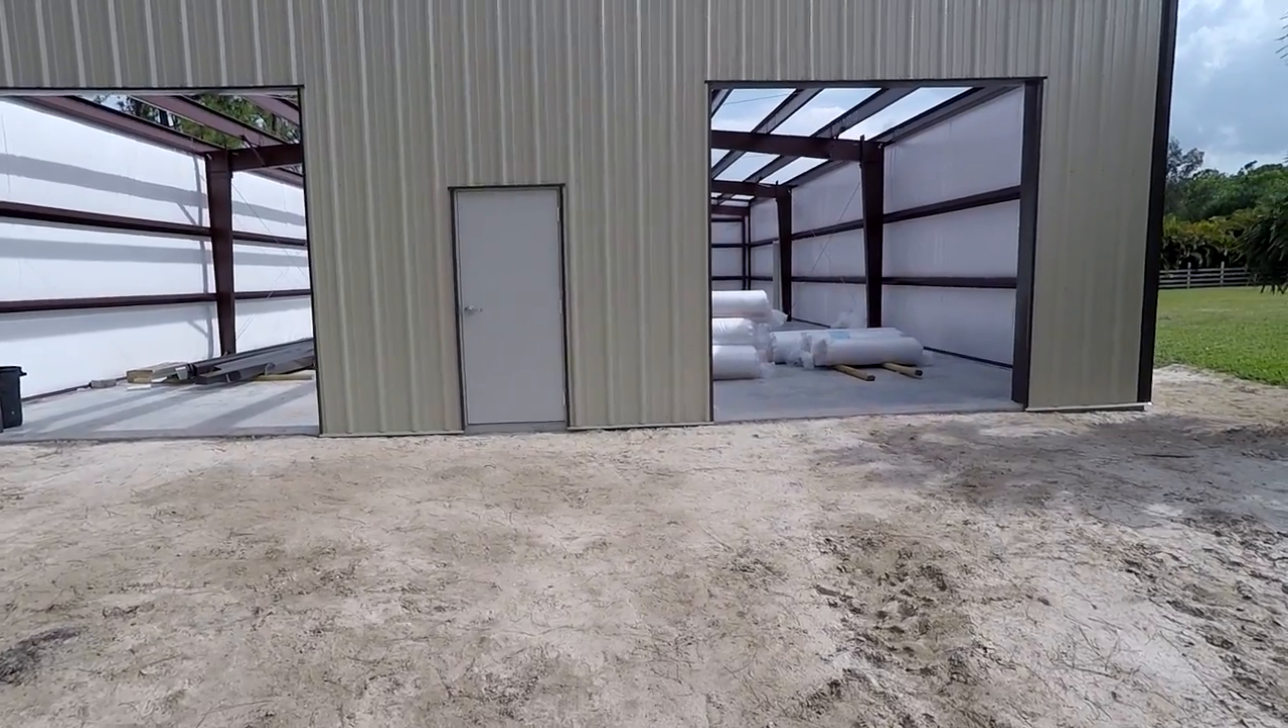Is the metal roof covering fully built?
No.